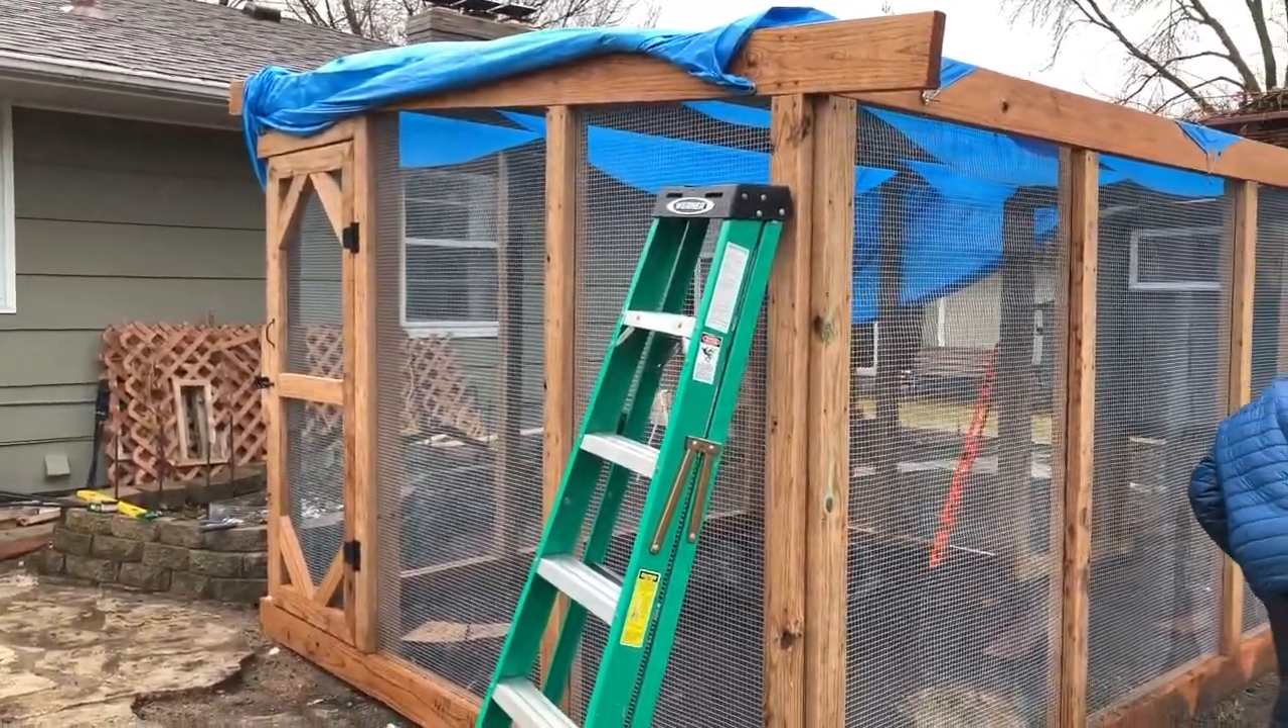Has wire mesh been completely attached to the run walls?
Yes.